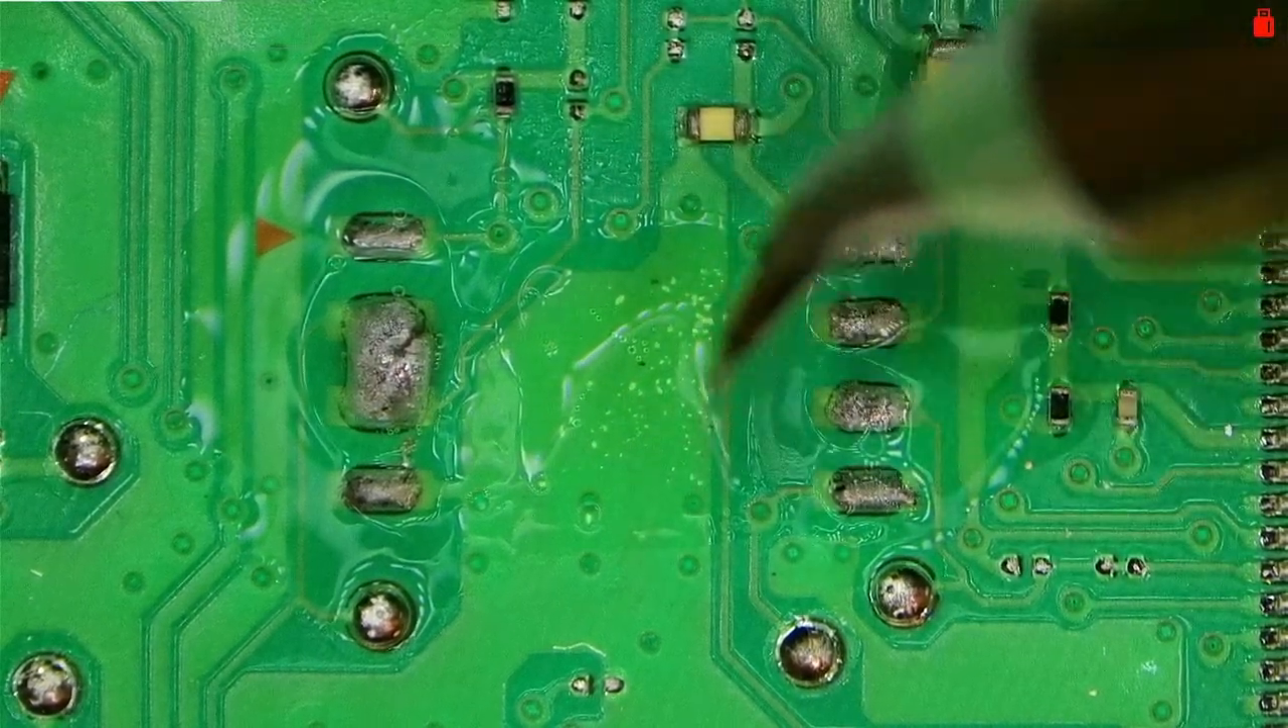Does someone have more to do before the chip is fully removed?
No.